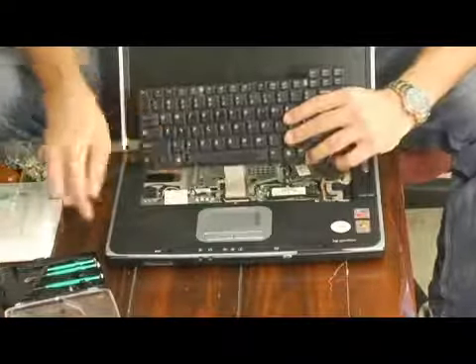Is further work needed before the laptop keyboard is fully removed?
Yes.